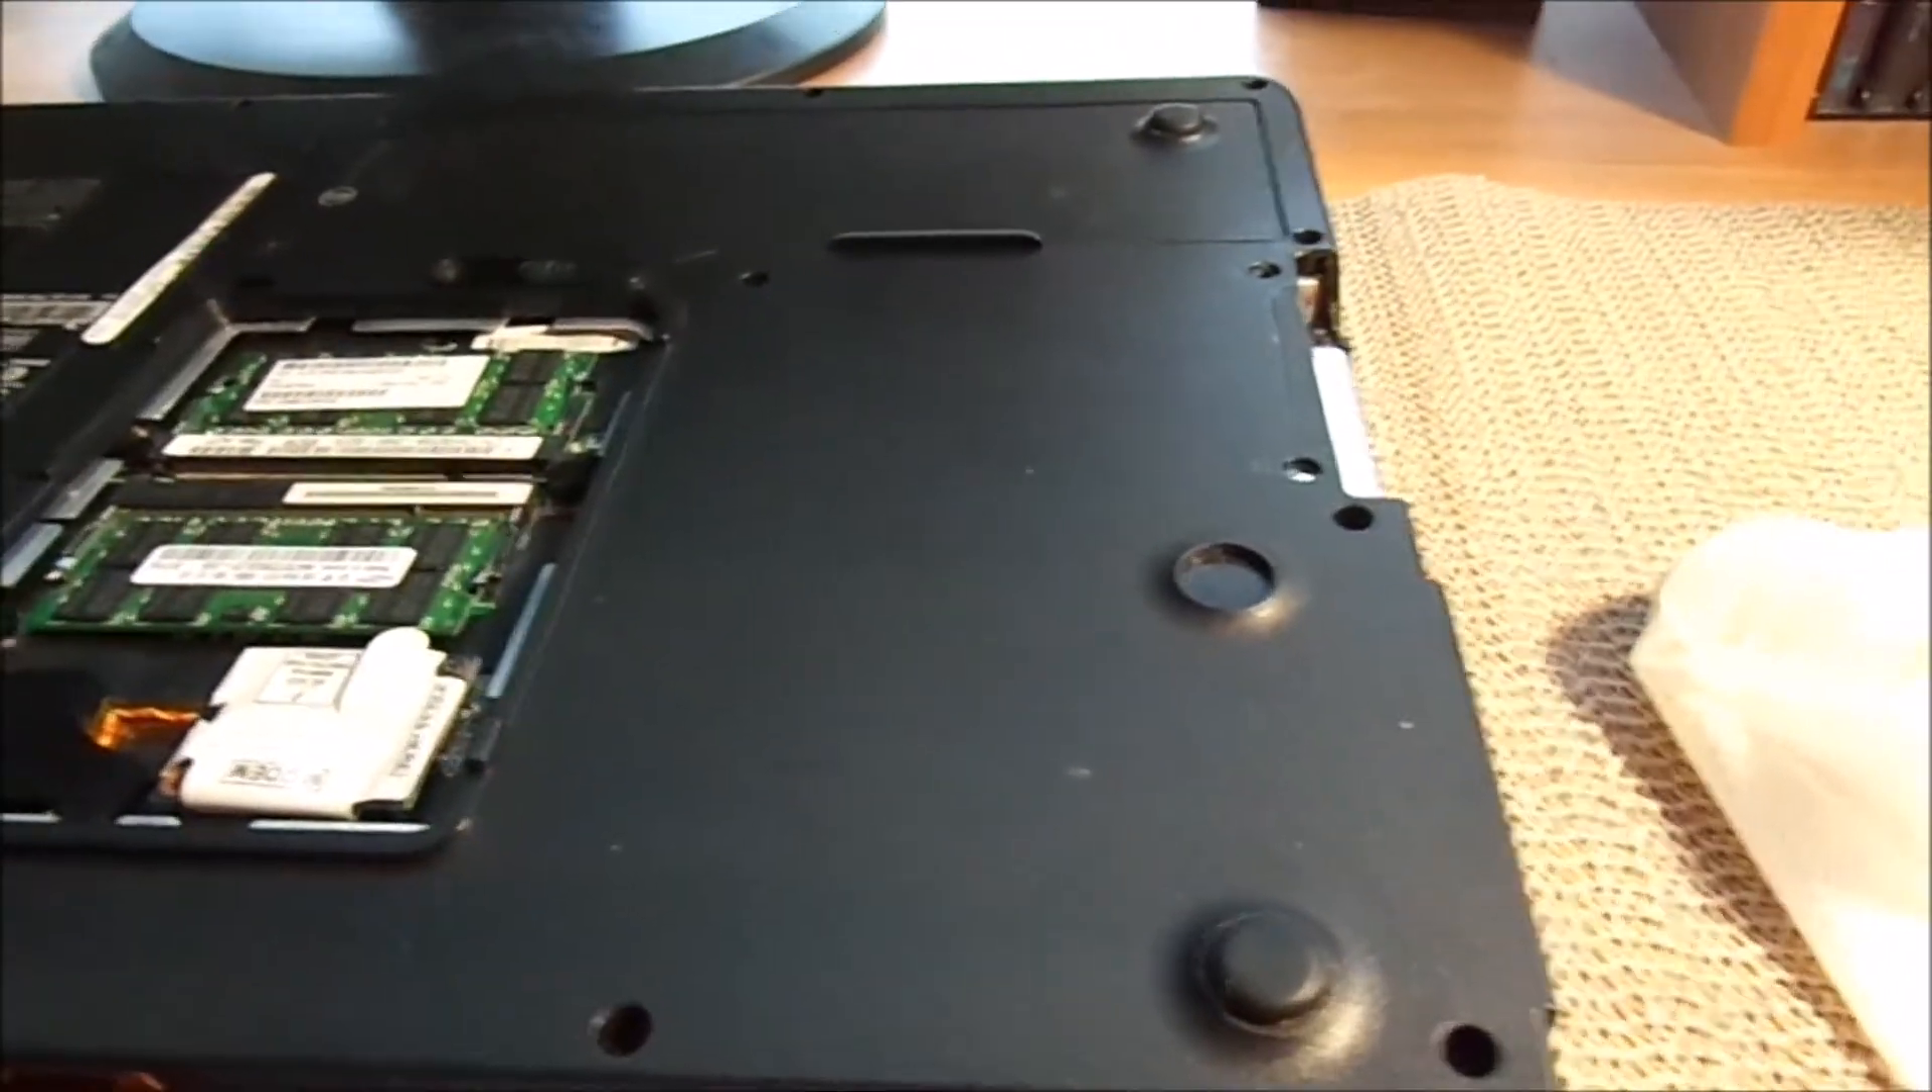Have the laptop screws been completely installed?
No.